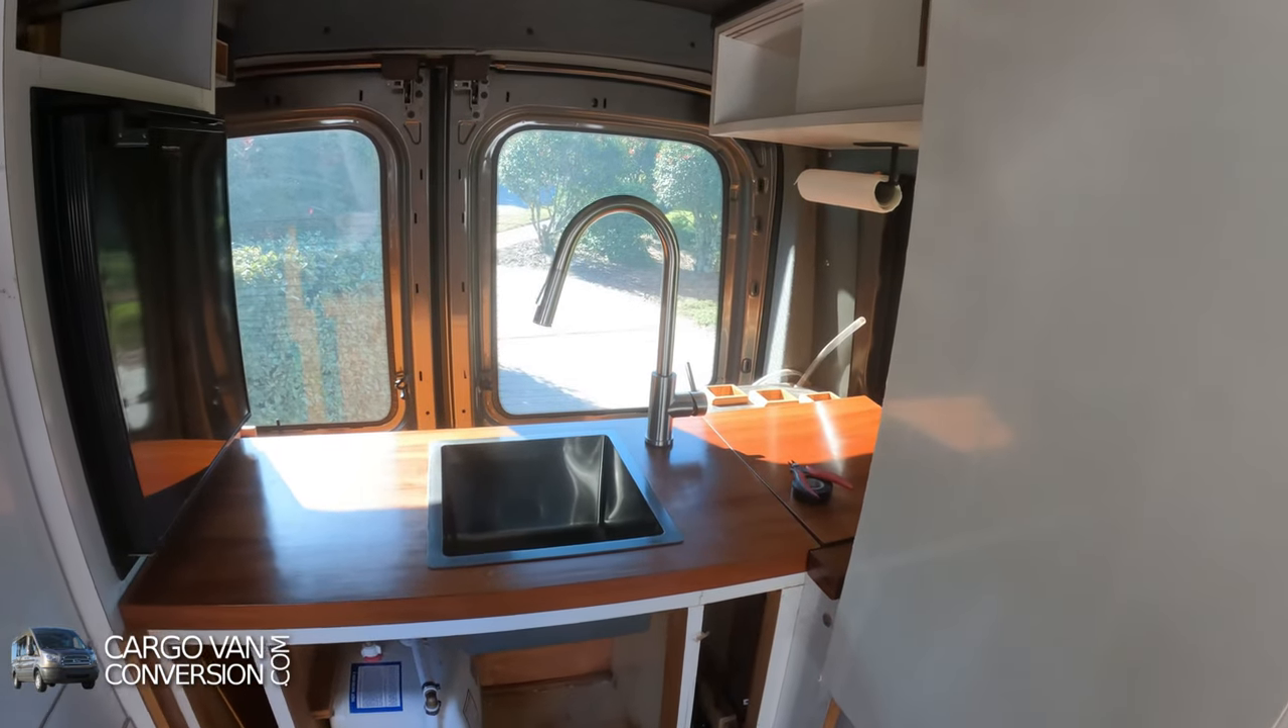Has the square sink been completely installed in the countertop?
Yes.